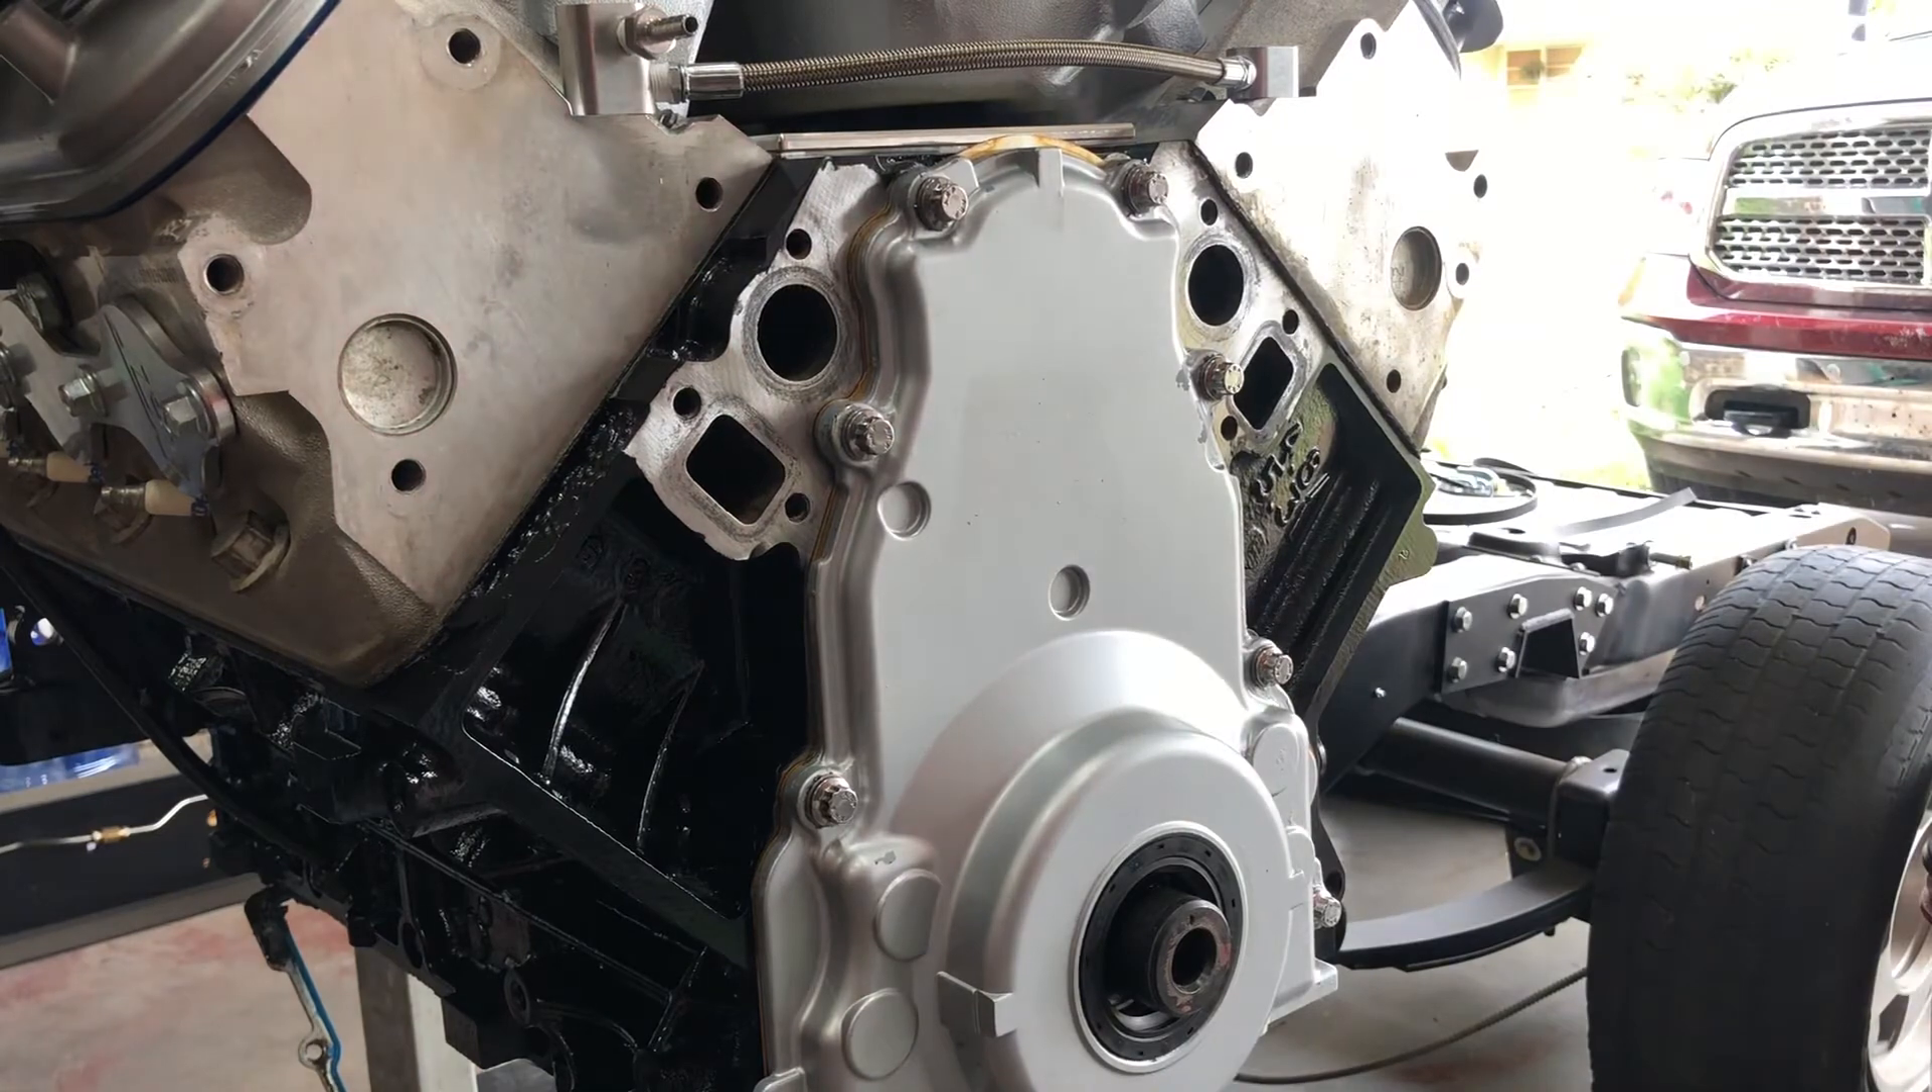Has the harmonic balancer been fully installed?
No.